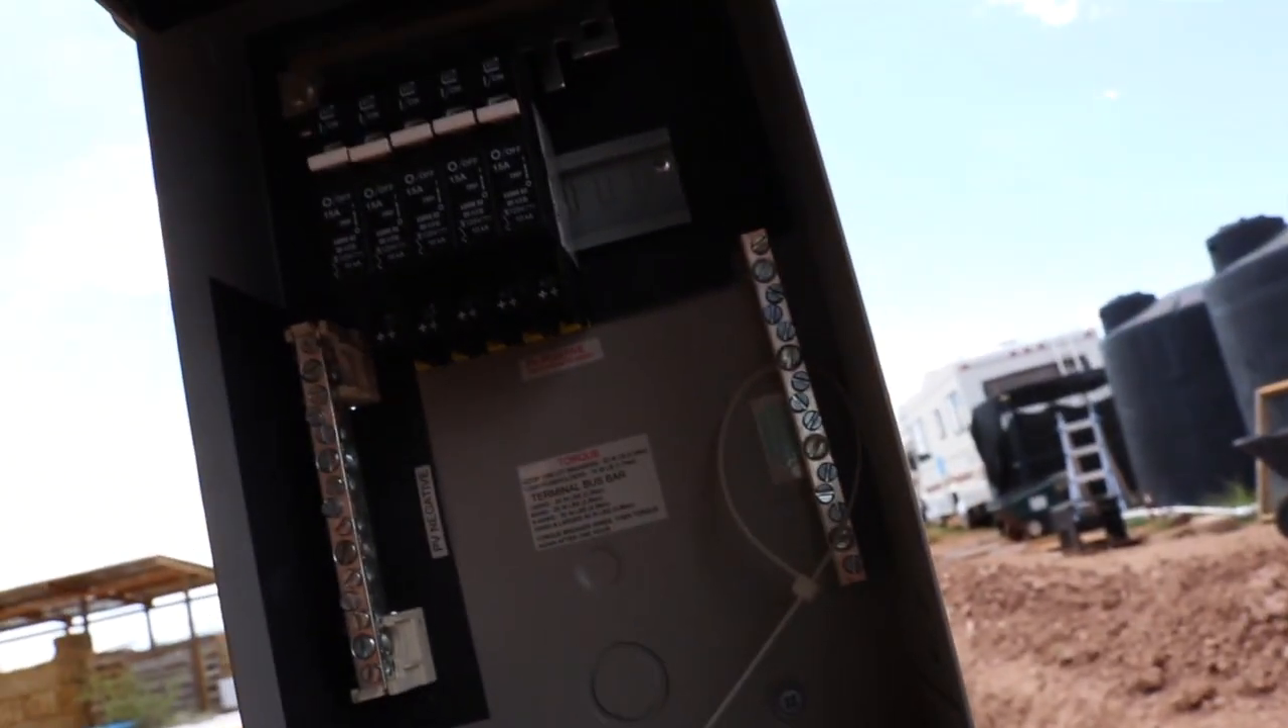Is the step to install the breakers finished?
Yes.